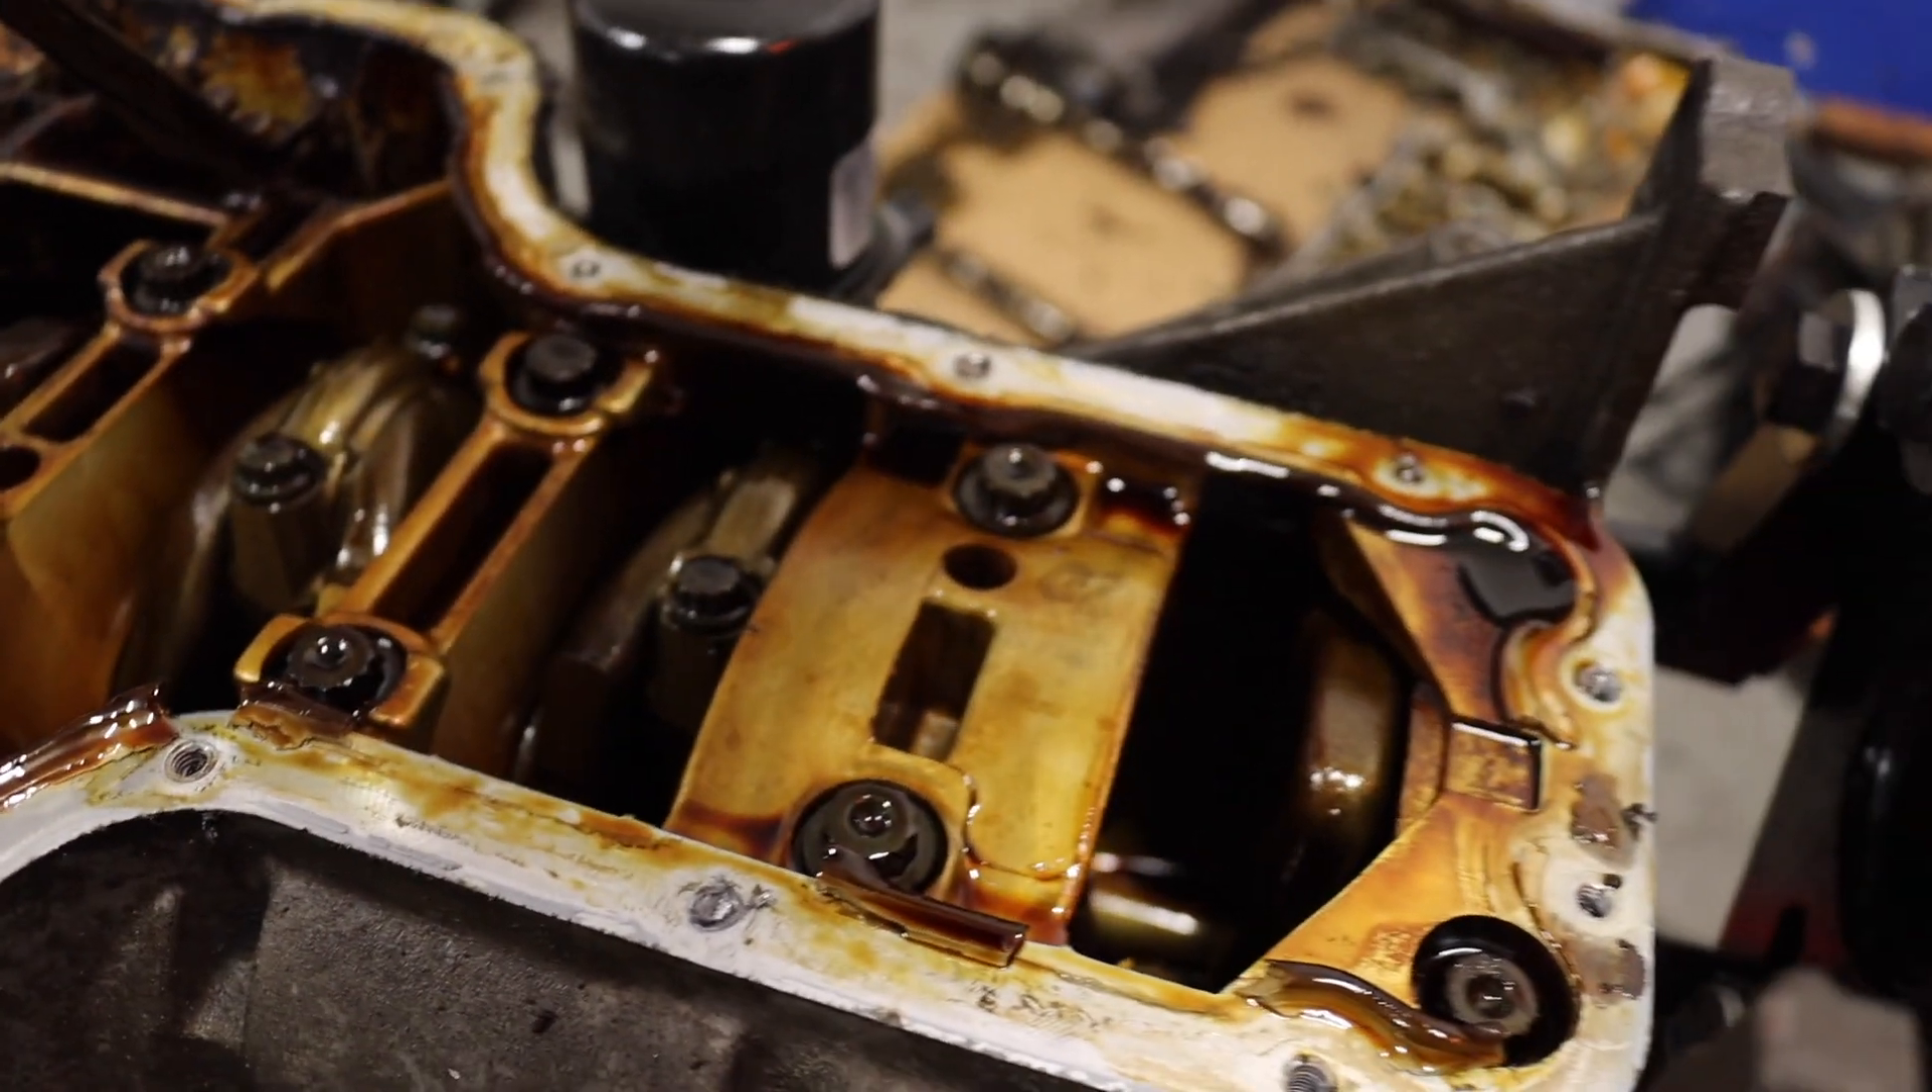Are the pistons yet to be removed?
Yes.